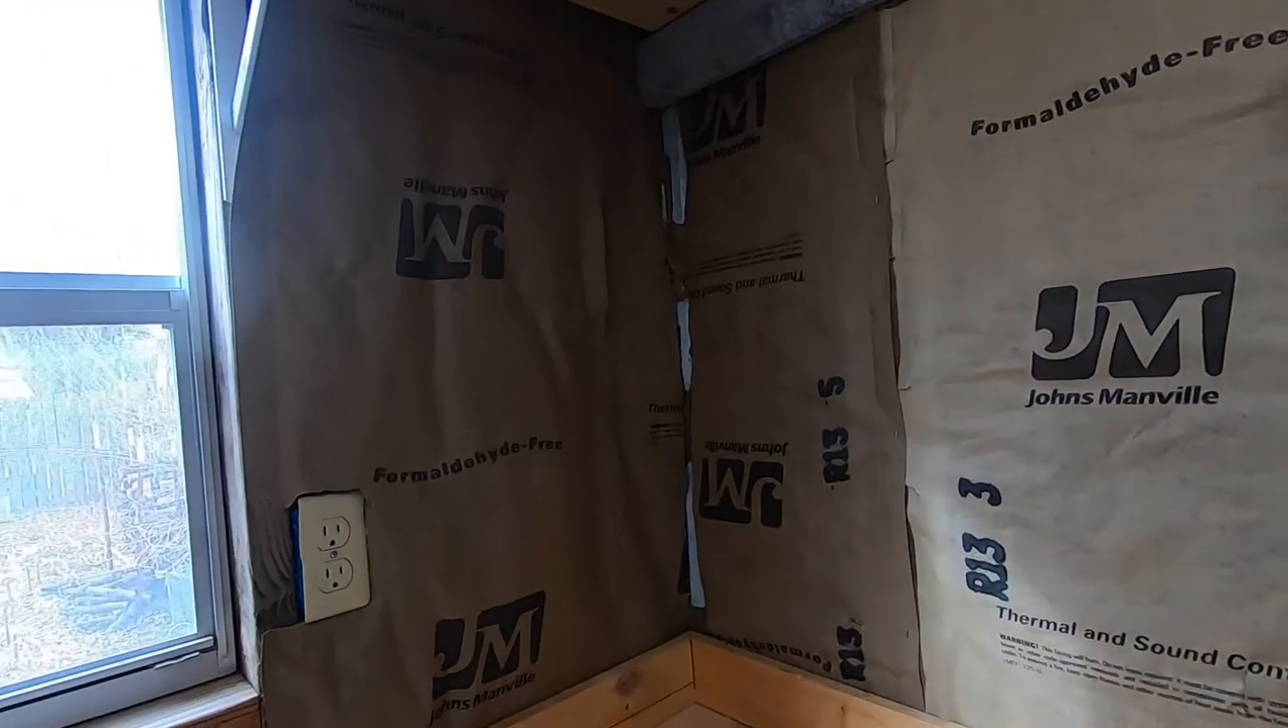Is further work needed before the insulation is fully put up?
No.